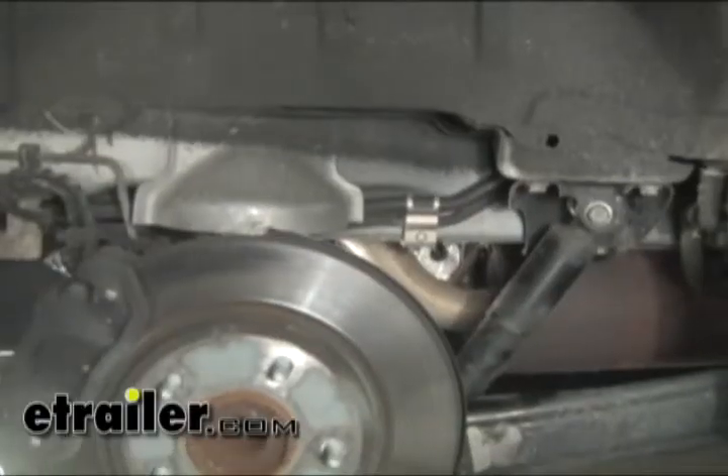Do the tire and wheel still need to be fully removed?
No.